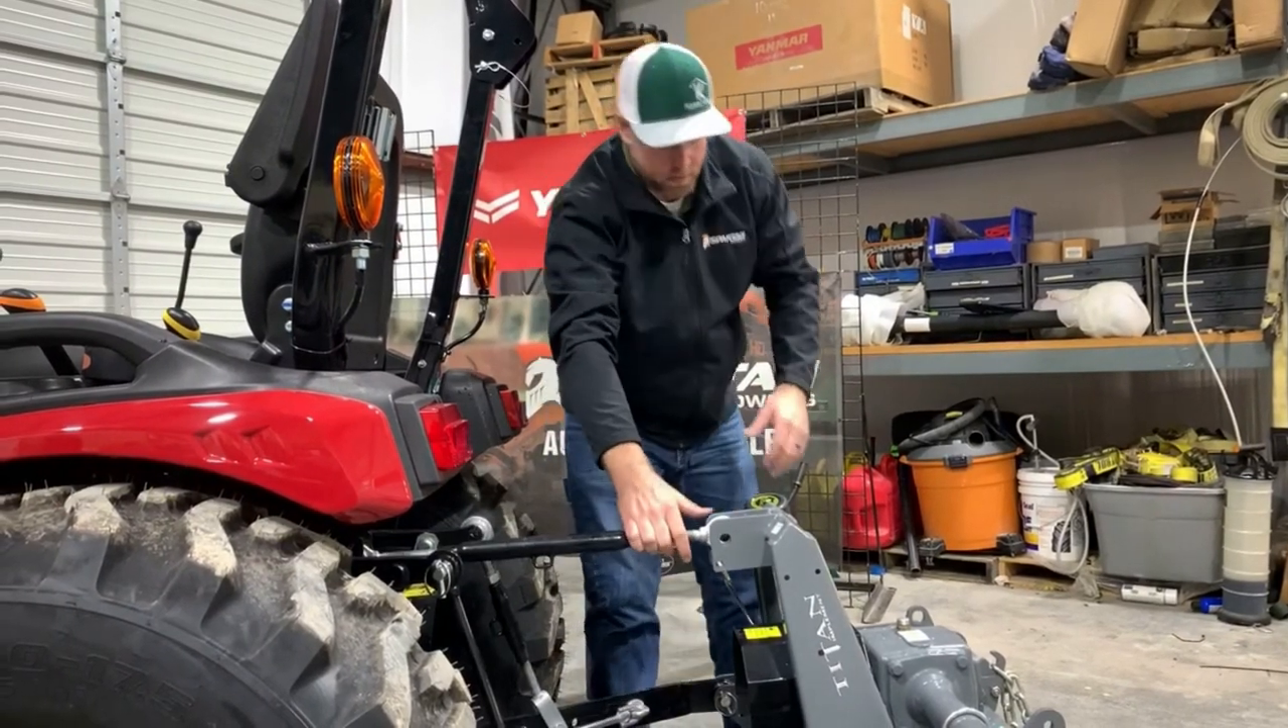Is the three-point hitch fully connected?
No.